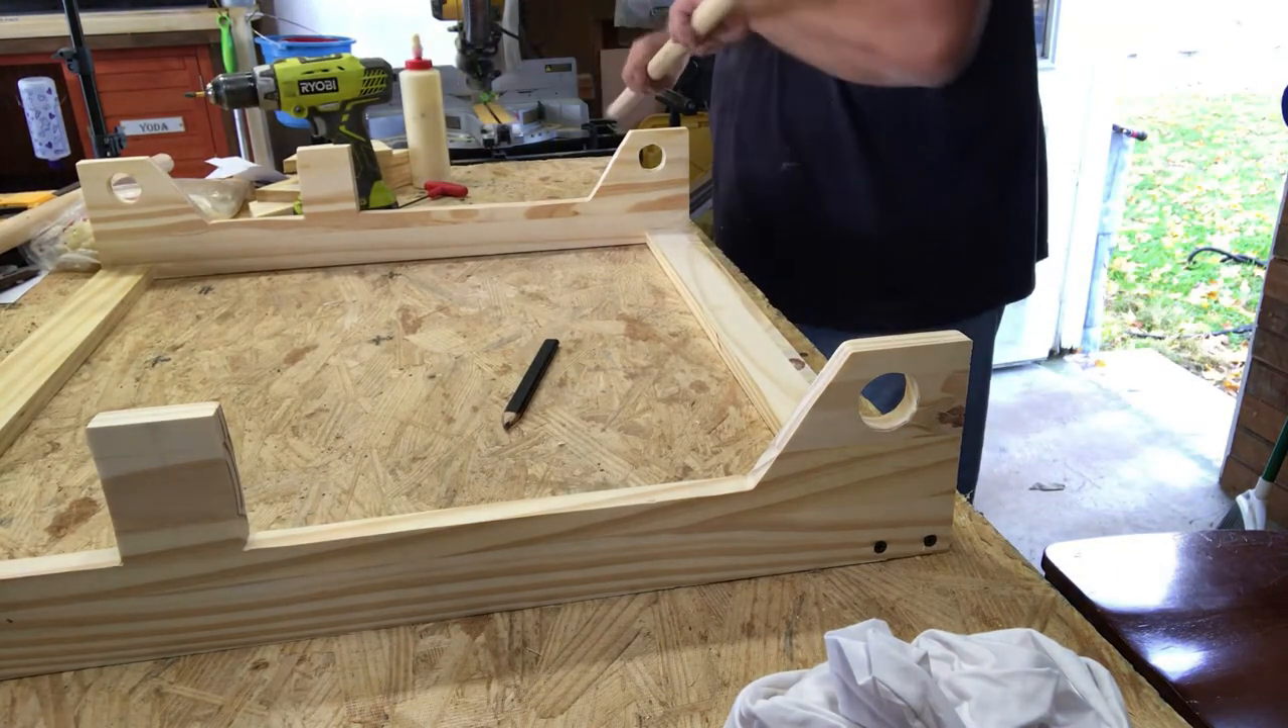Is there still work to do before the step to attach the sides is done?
No.